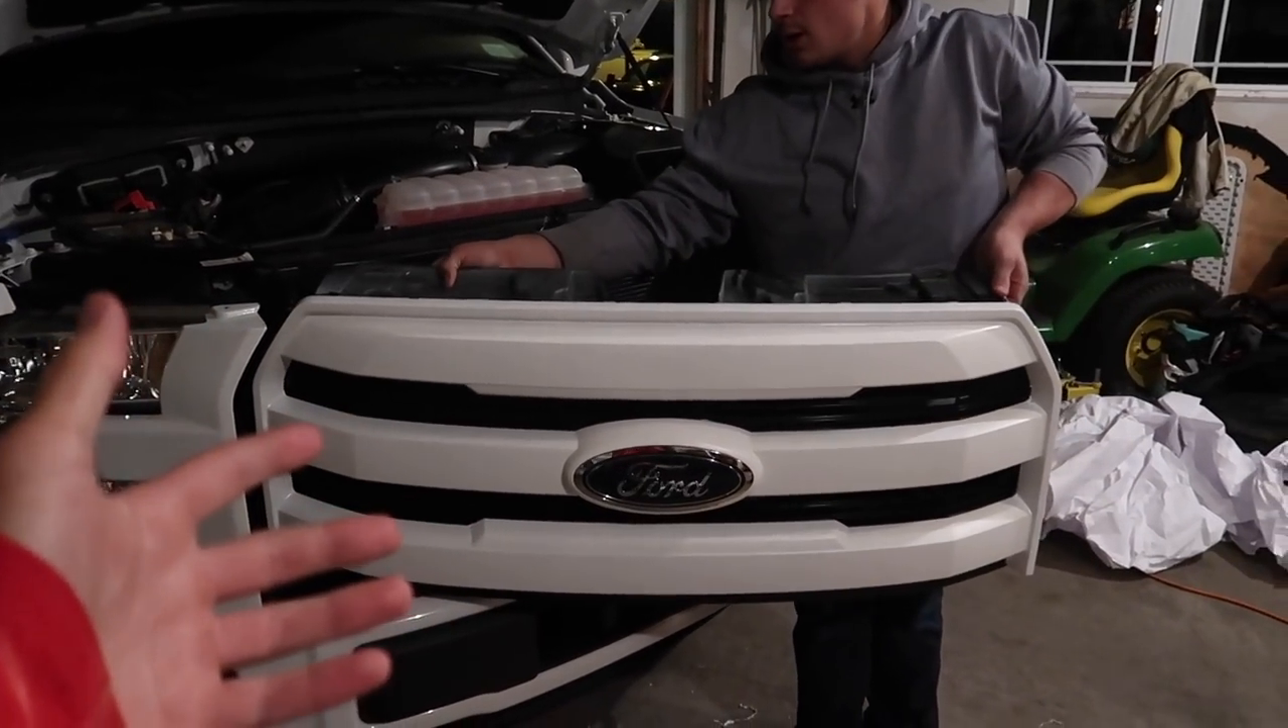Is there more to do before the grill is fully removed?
No.